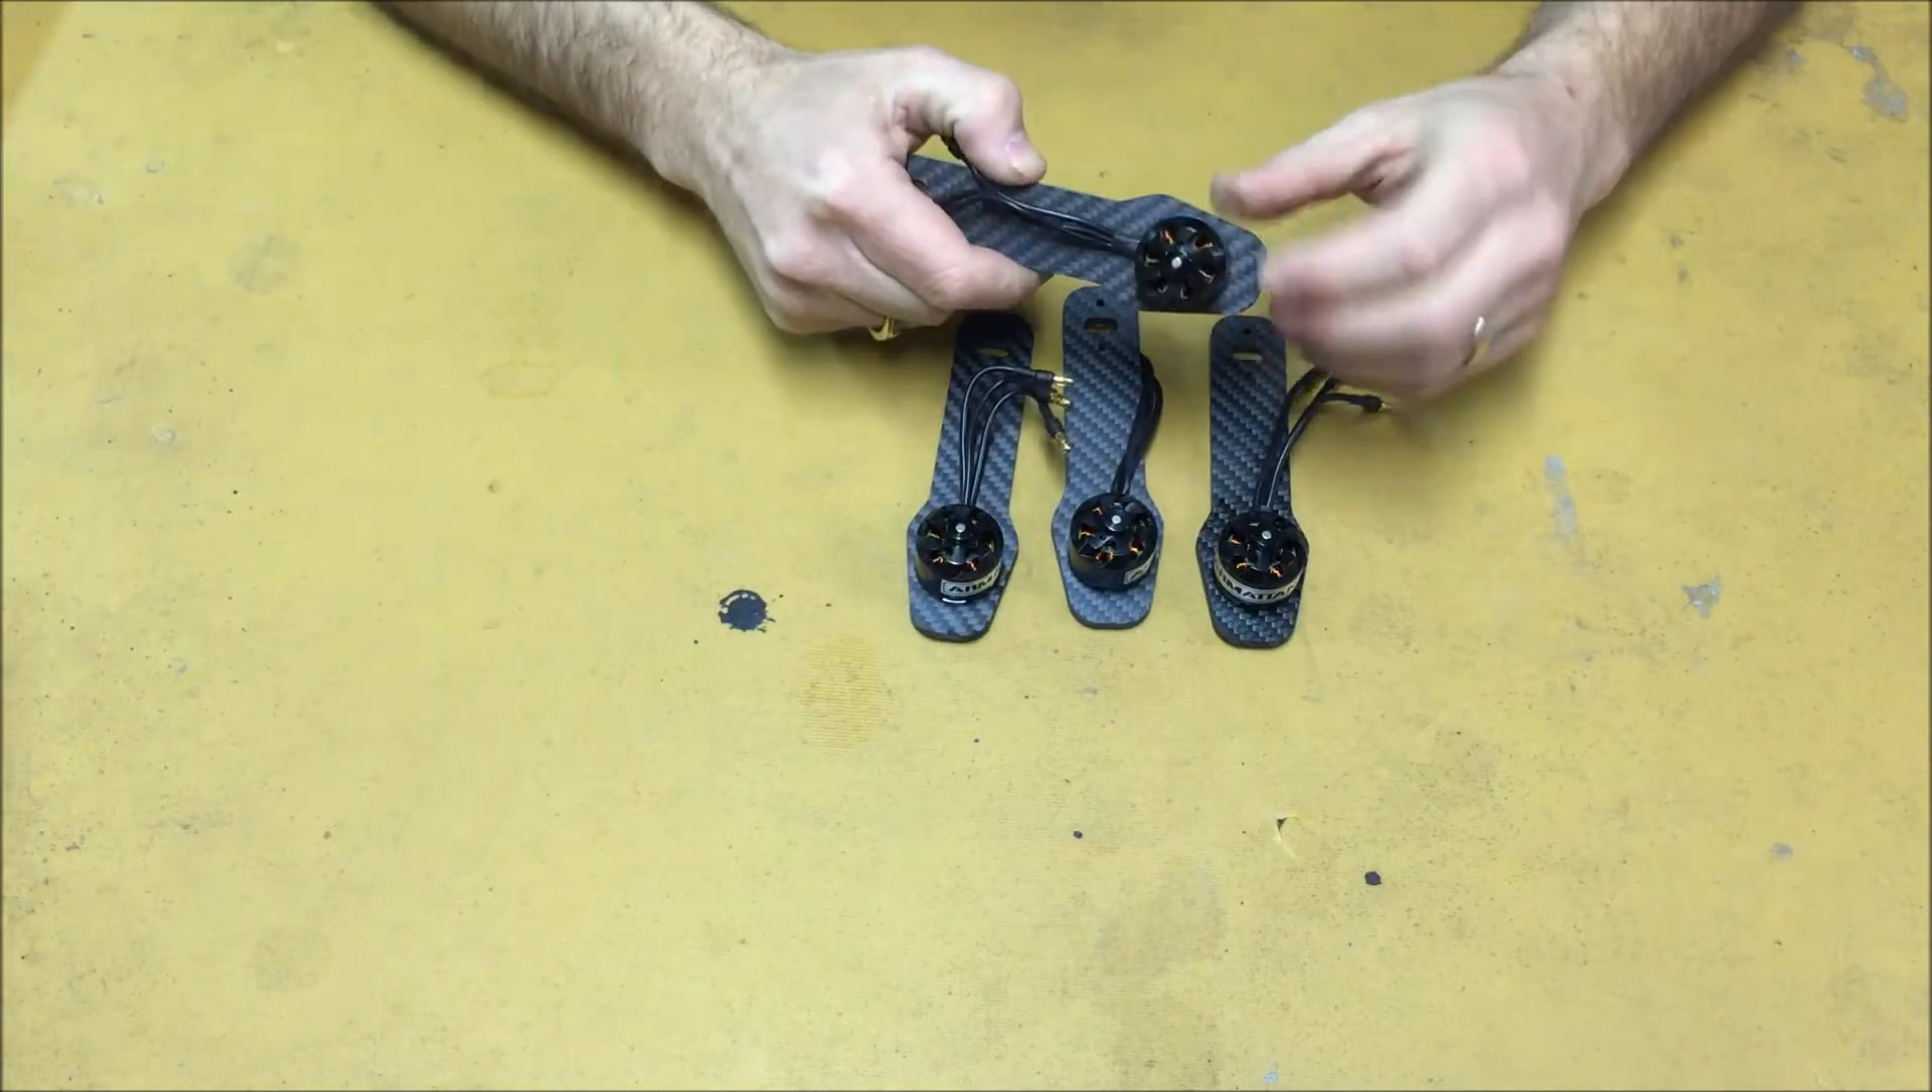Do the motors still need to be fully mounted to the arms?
No.